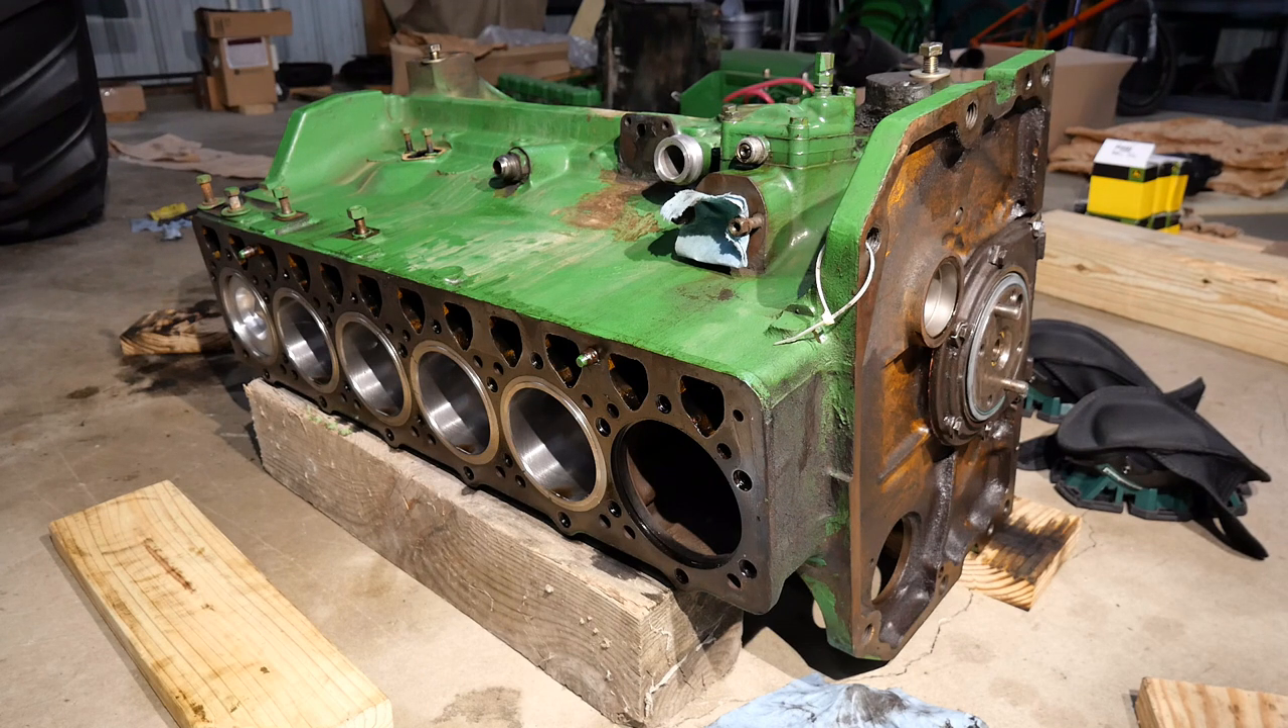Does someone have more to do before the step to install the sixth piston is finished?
Yes.